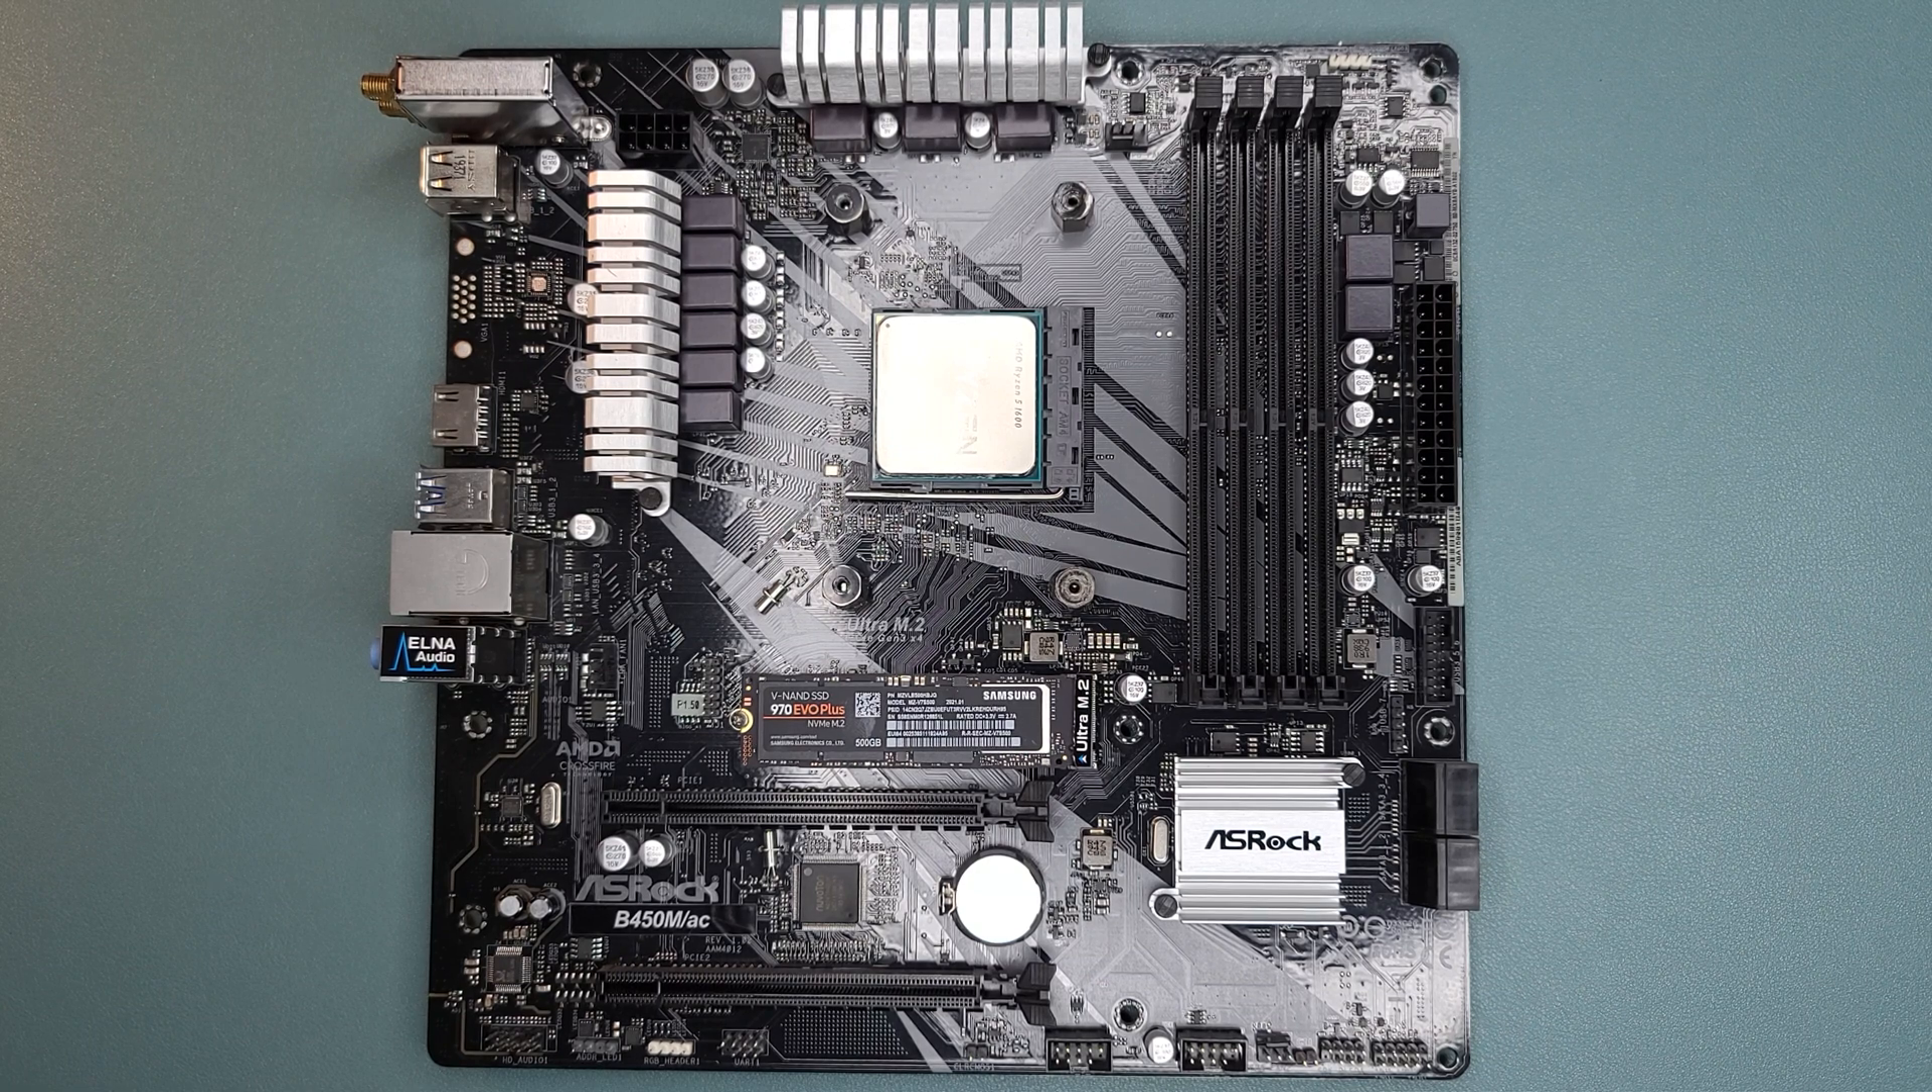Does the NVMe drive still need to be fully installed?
No.